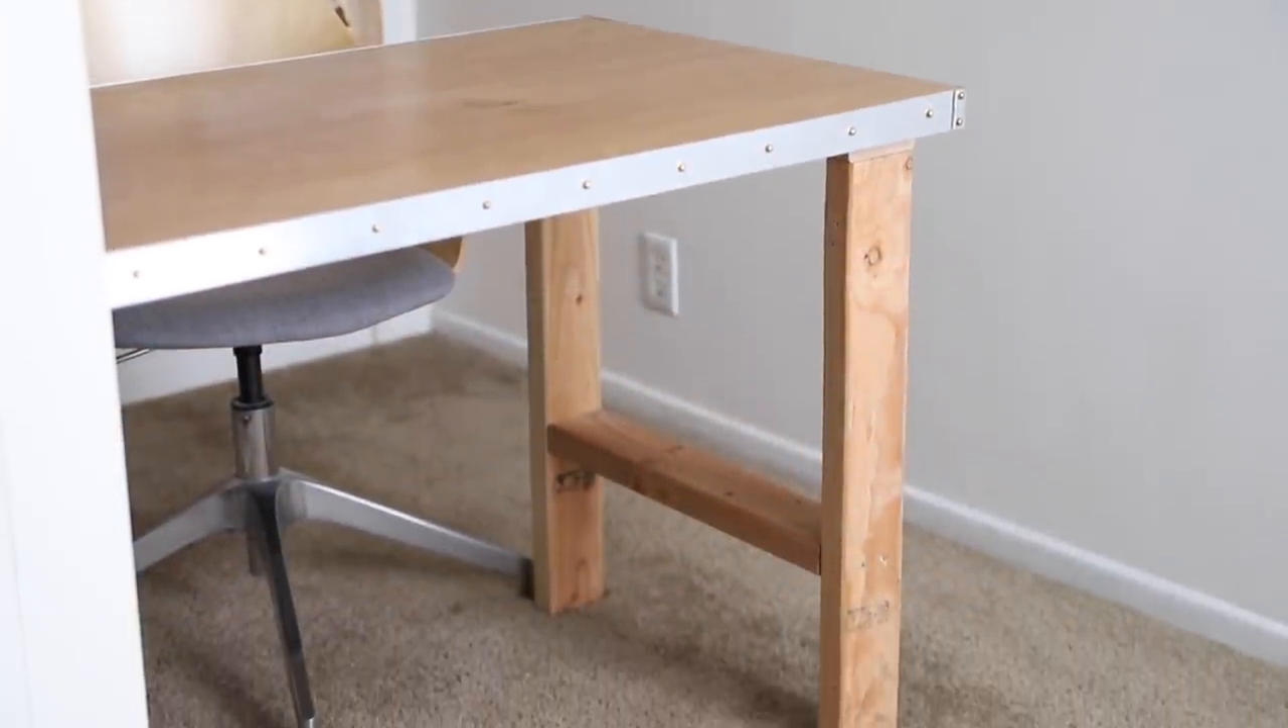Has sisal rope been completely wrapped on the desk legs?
No.